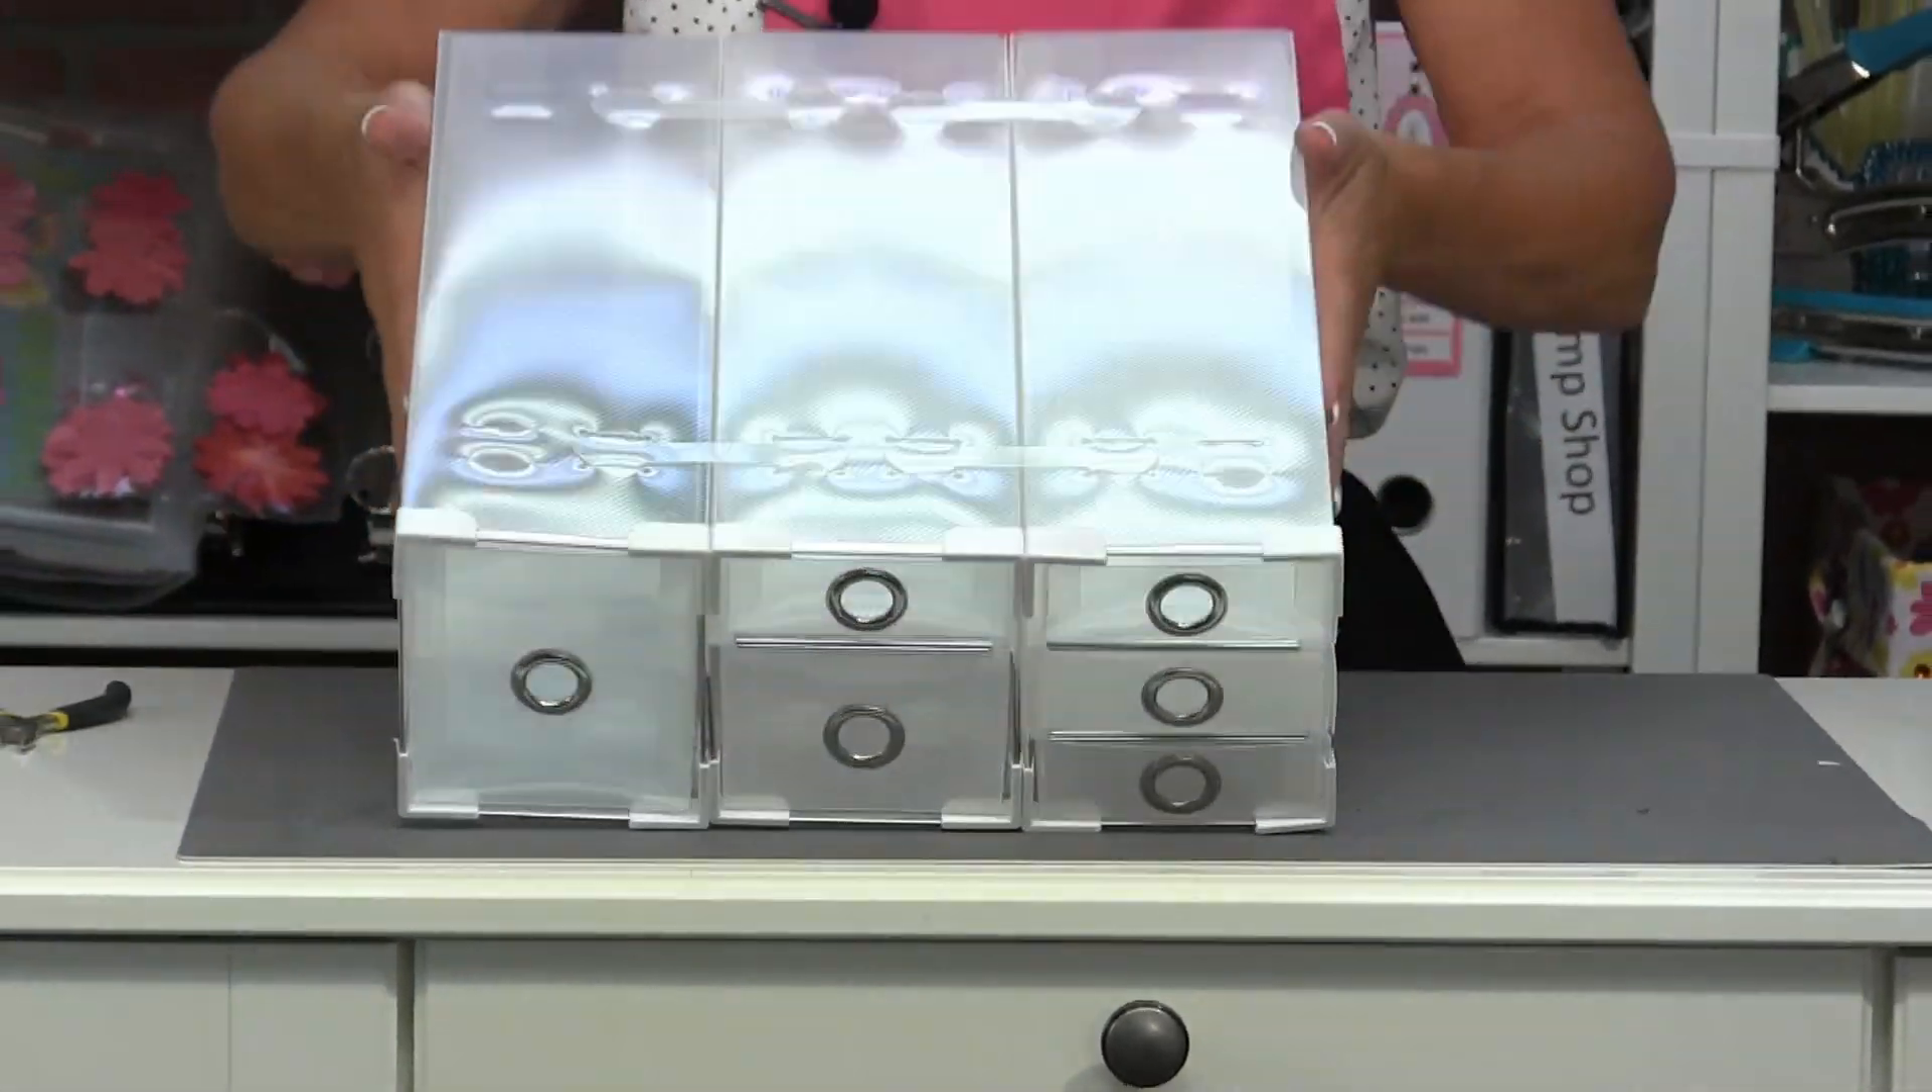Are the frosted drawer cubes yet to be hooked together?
No.